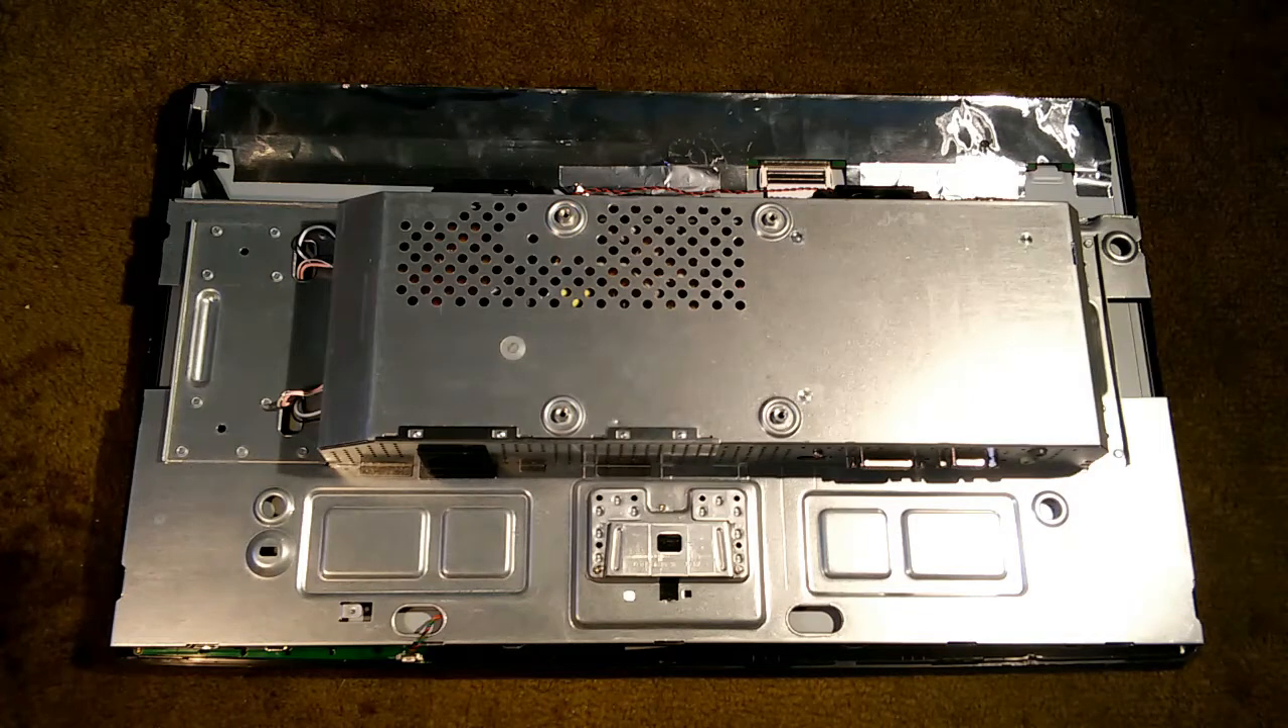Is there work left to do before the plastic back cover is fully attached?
Yes.